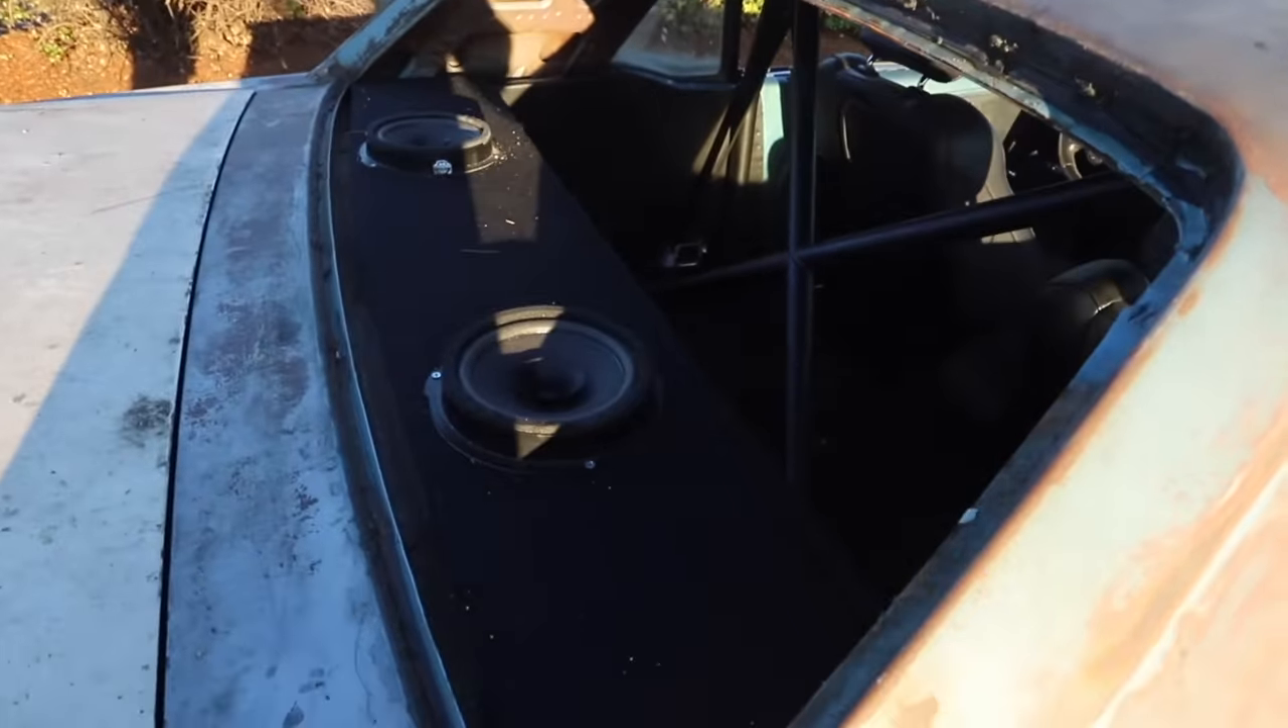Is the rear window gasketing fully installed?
No.